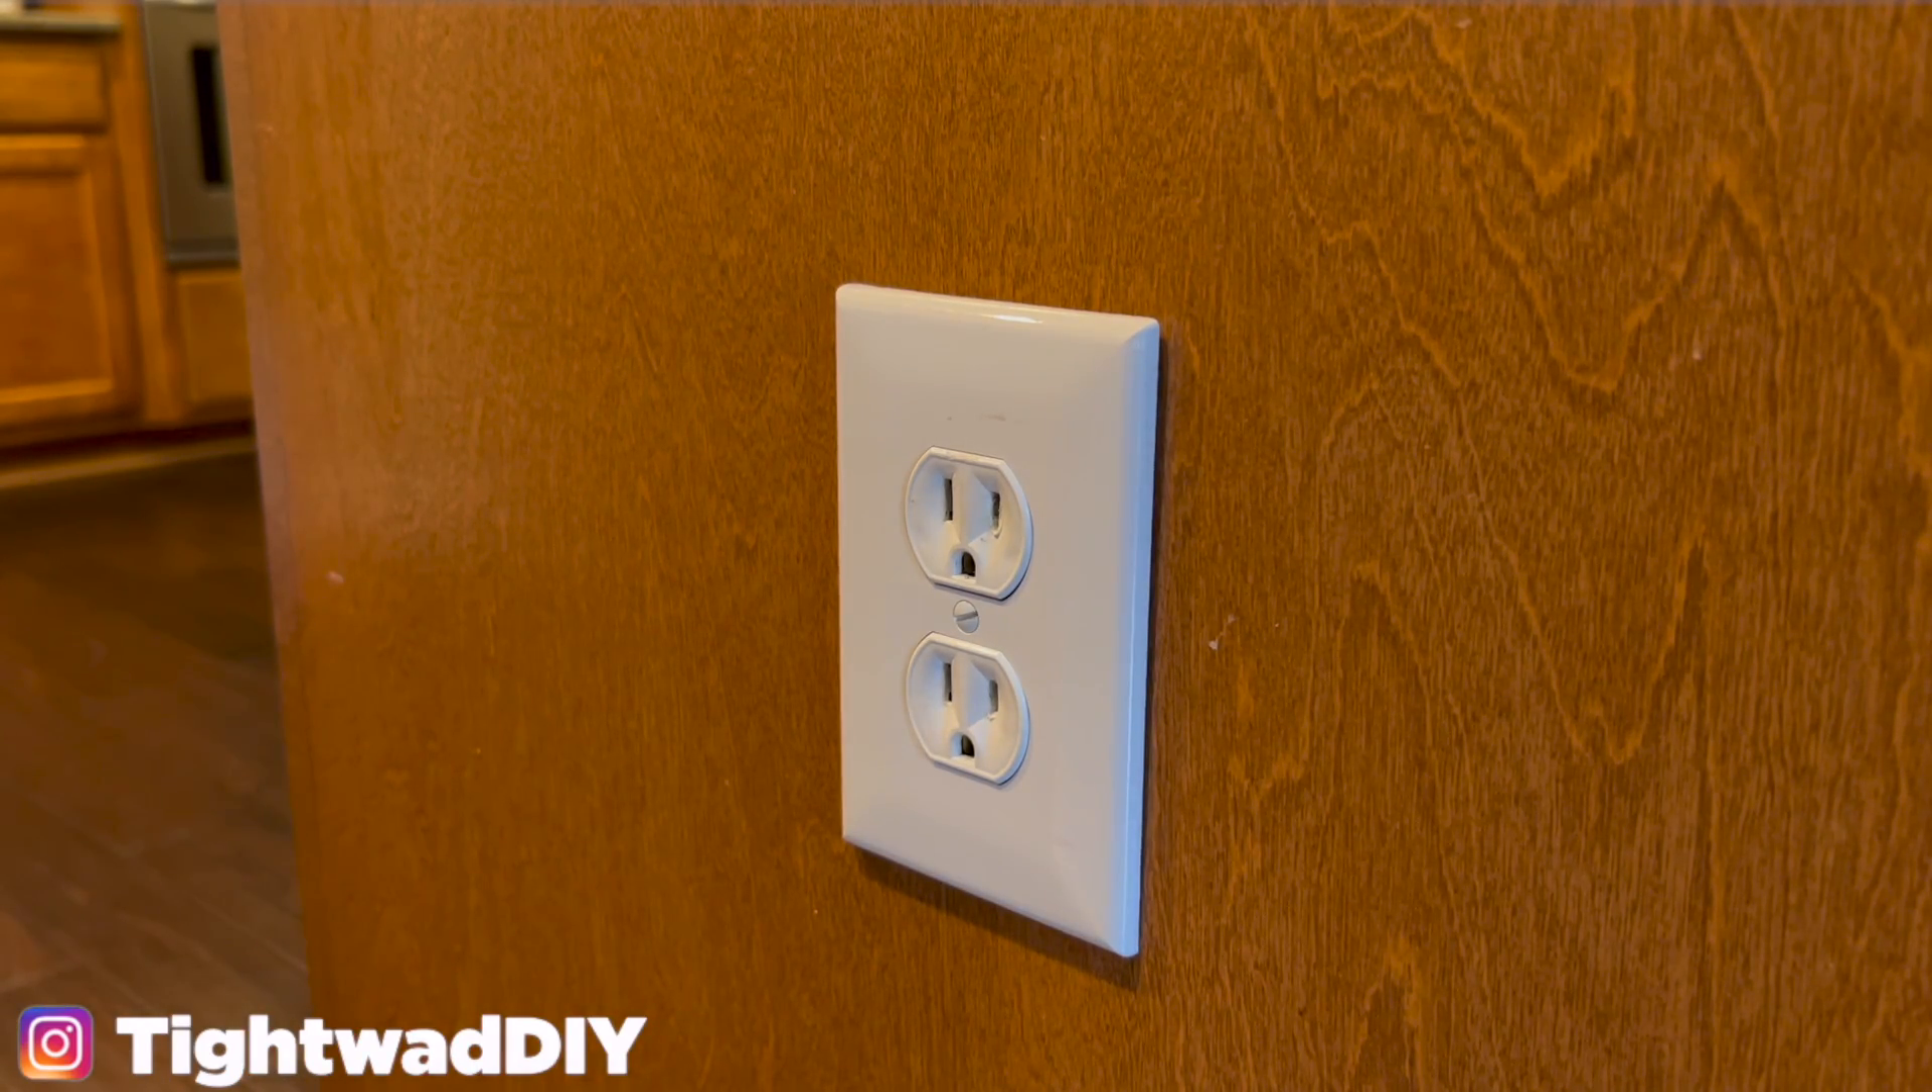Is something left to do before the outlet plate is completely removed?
Yes.